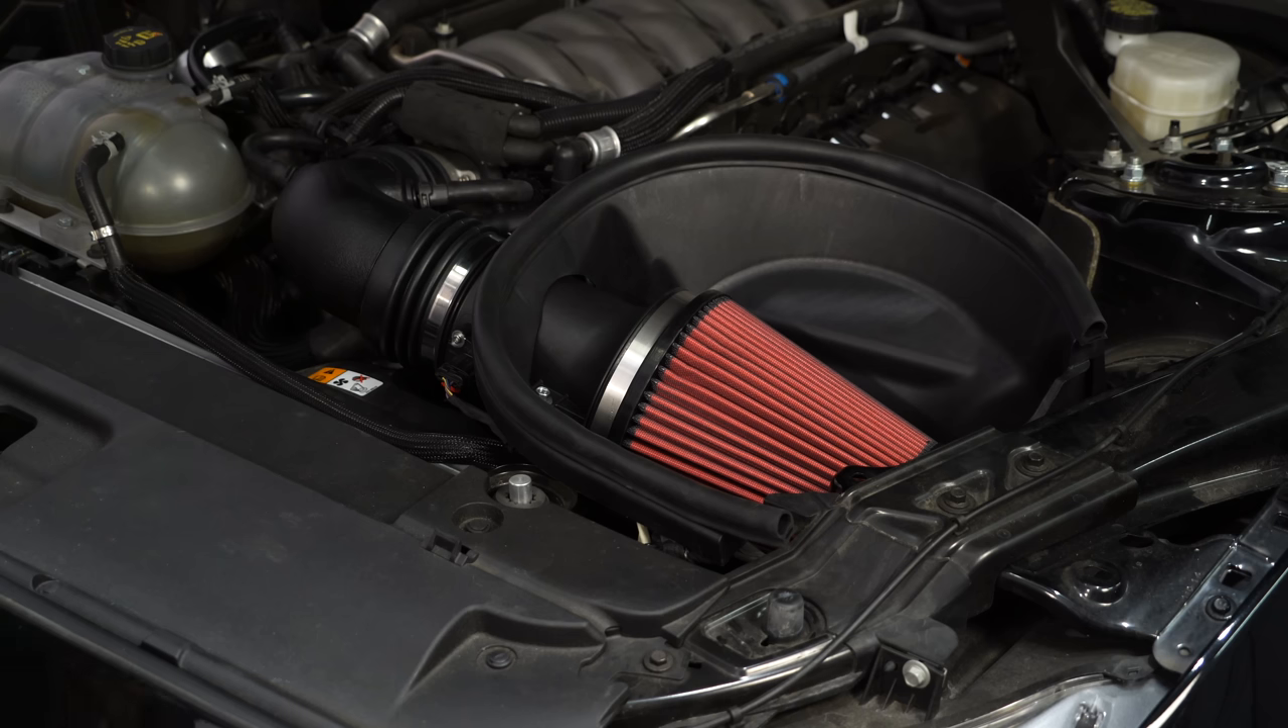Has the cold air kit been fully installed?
Yes.